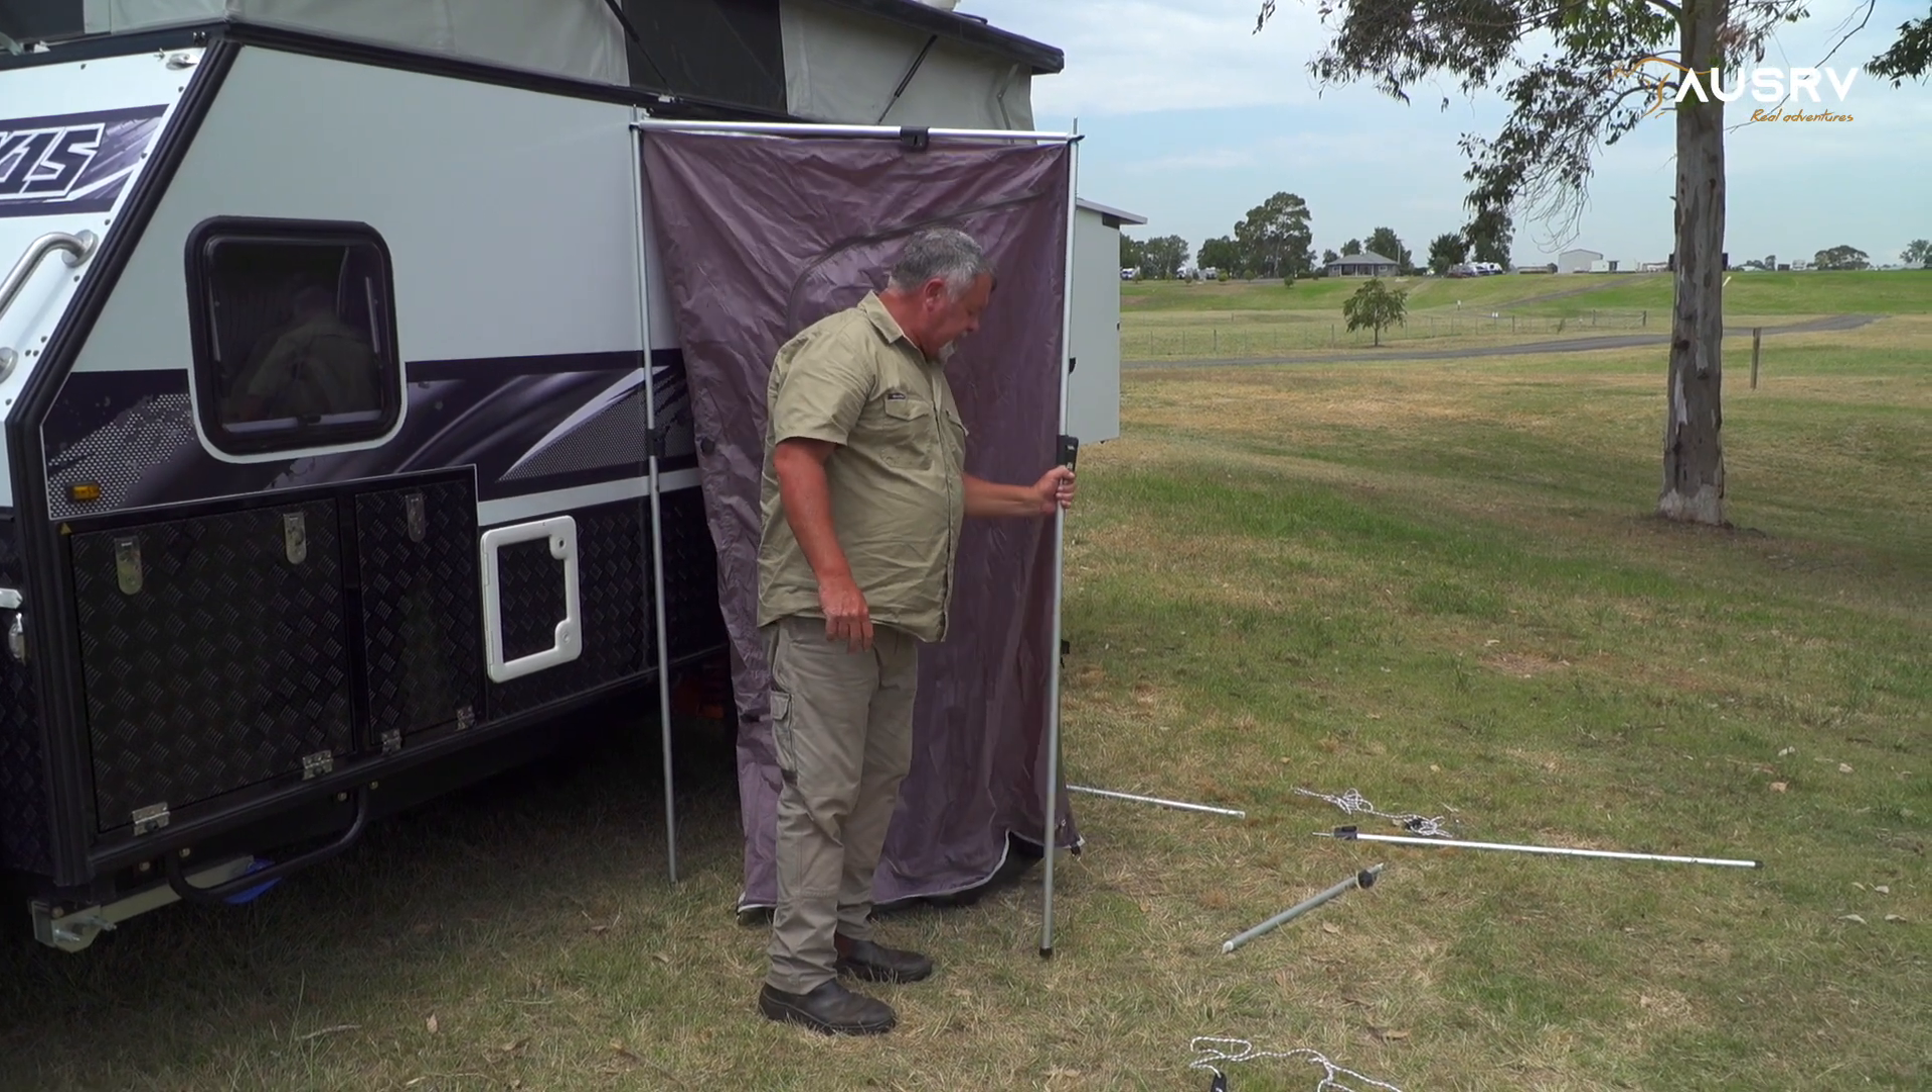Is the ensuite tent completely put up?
No.